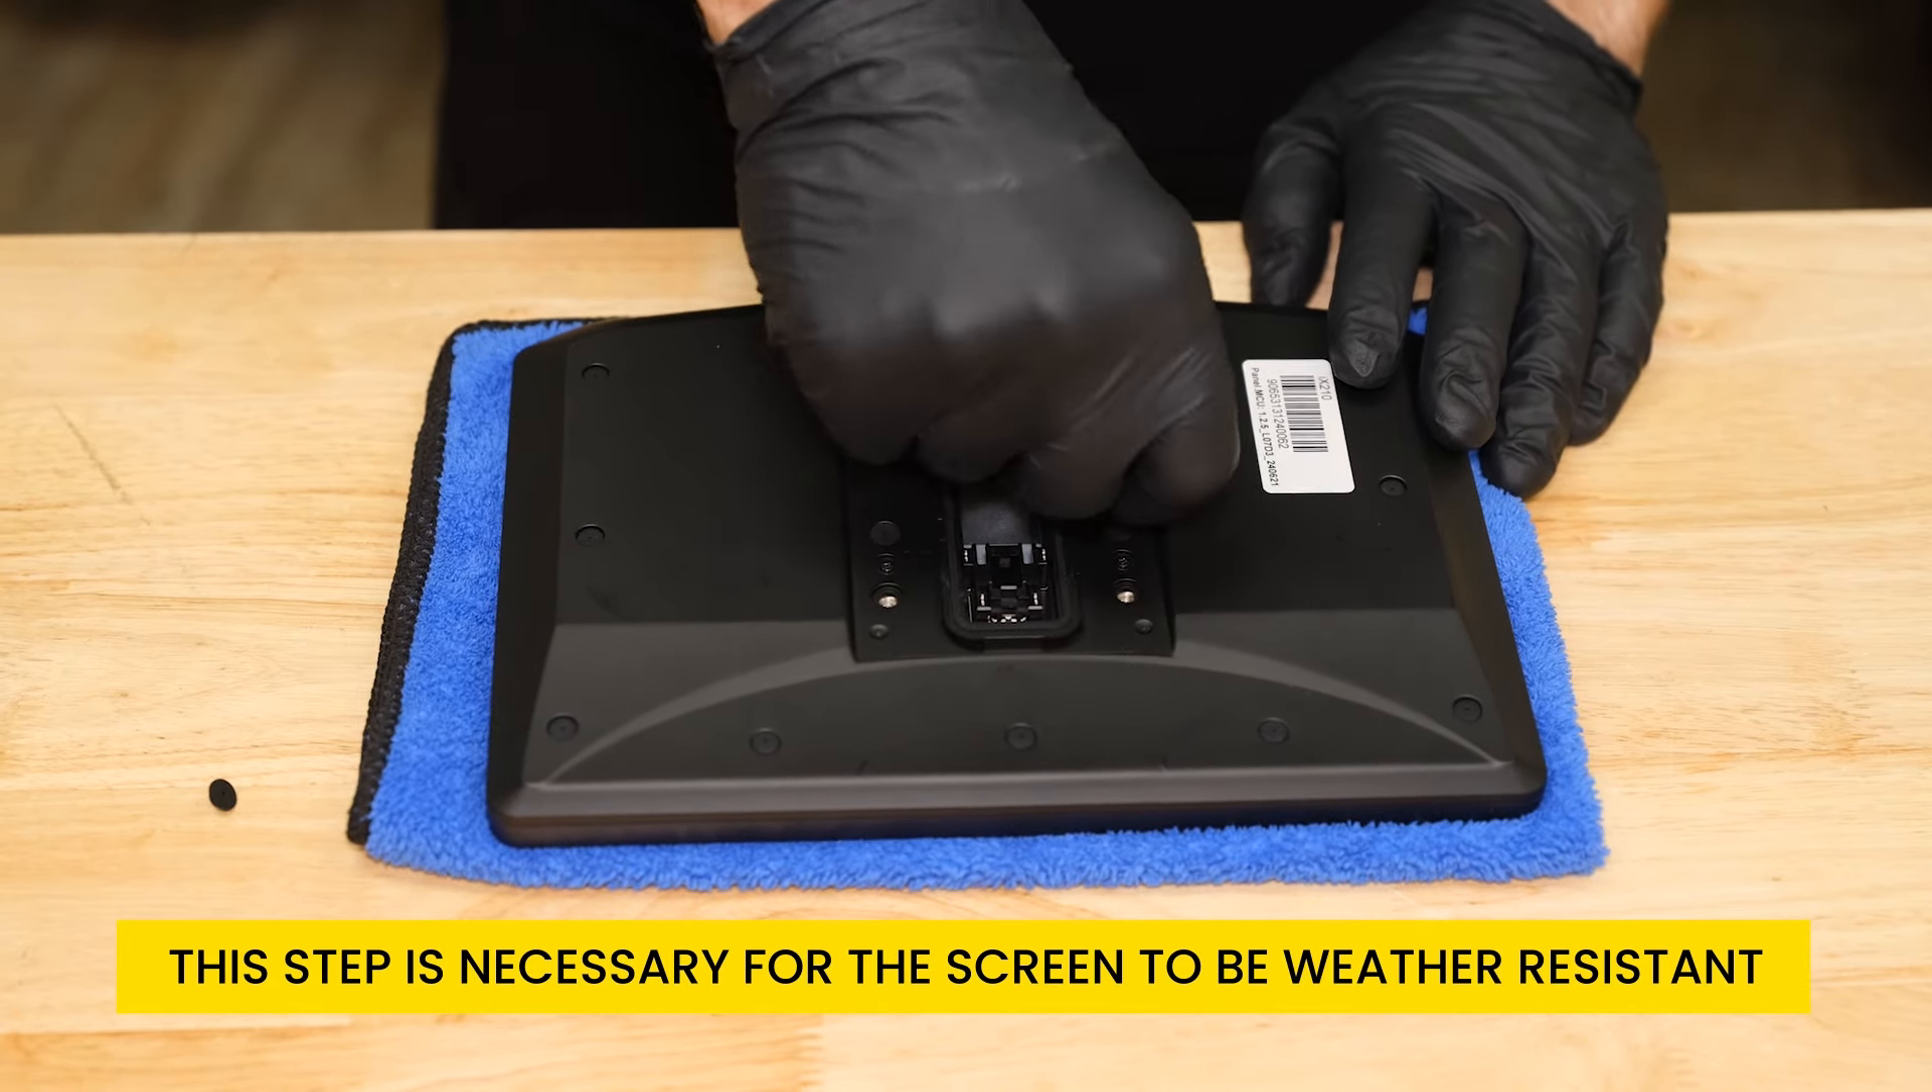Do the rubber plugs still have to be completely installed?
Yes.